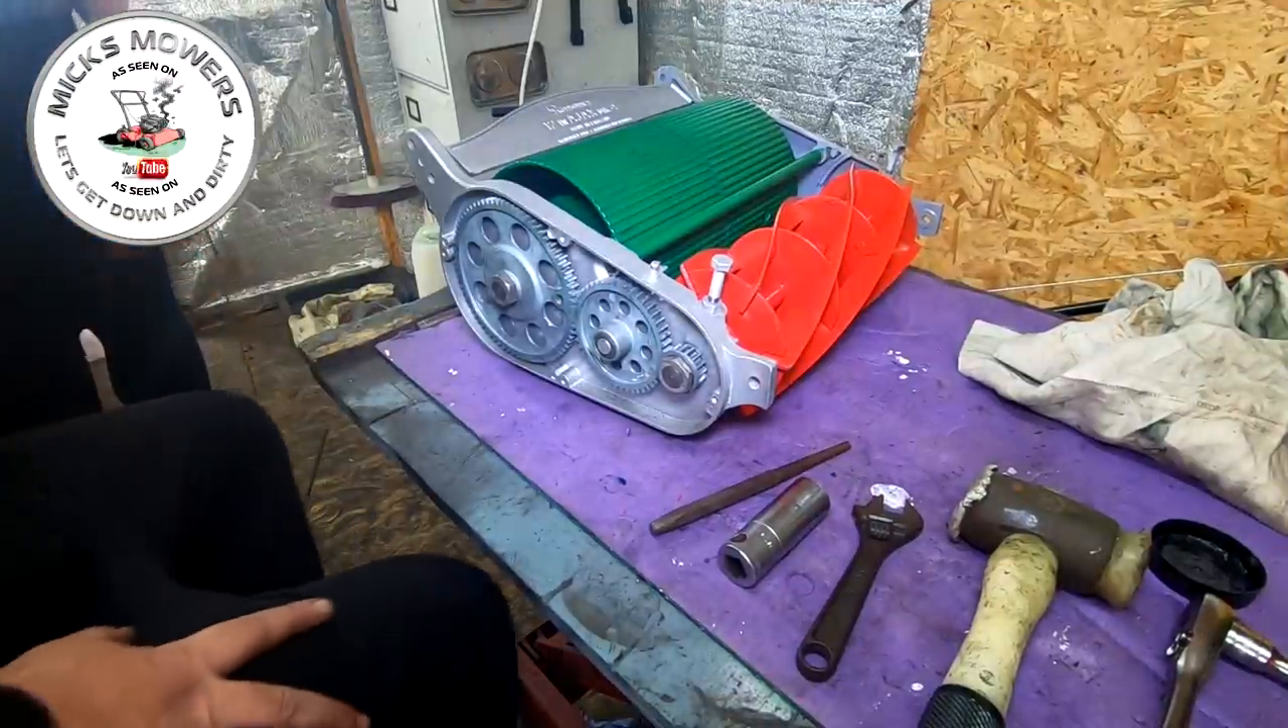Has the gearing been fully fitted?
Yes.